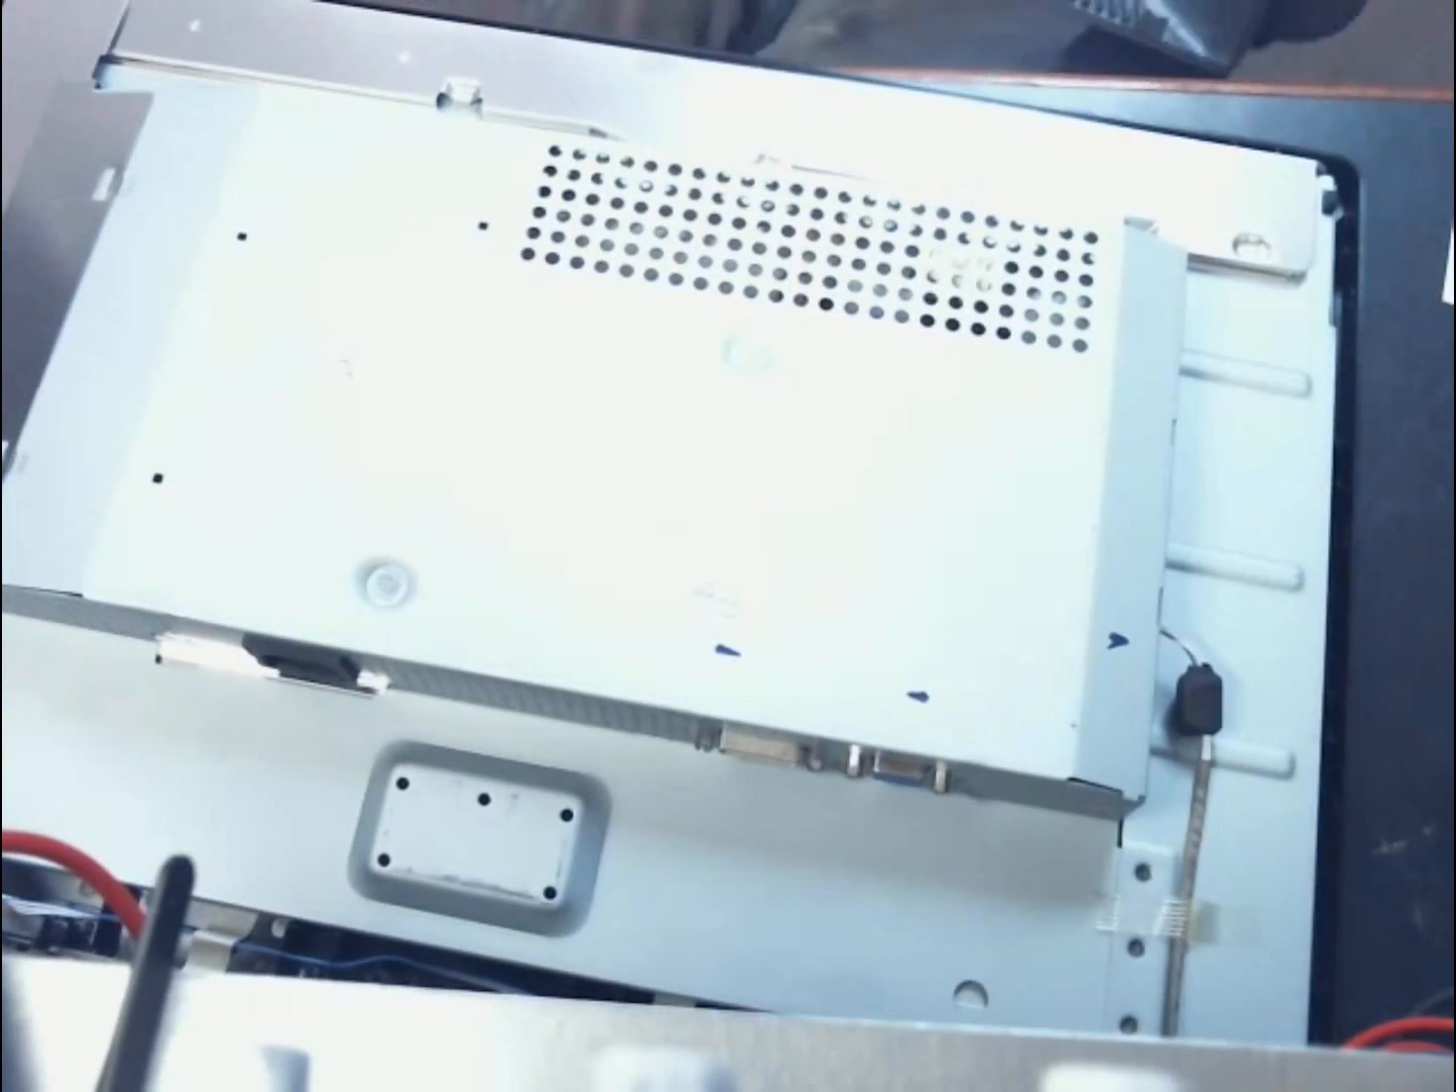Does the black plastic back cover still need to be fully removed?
No.